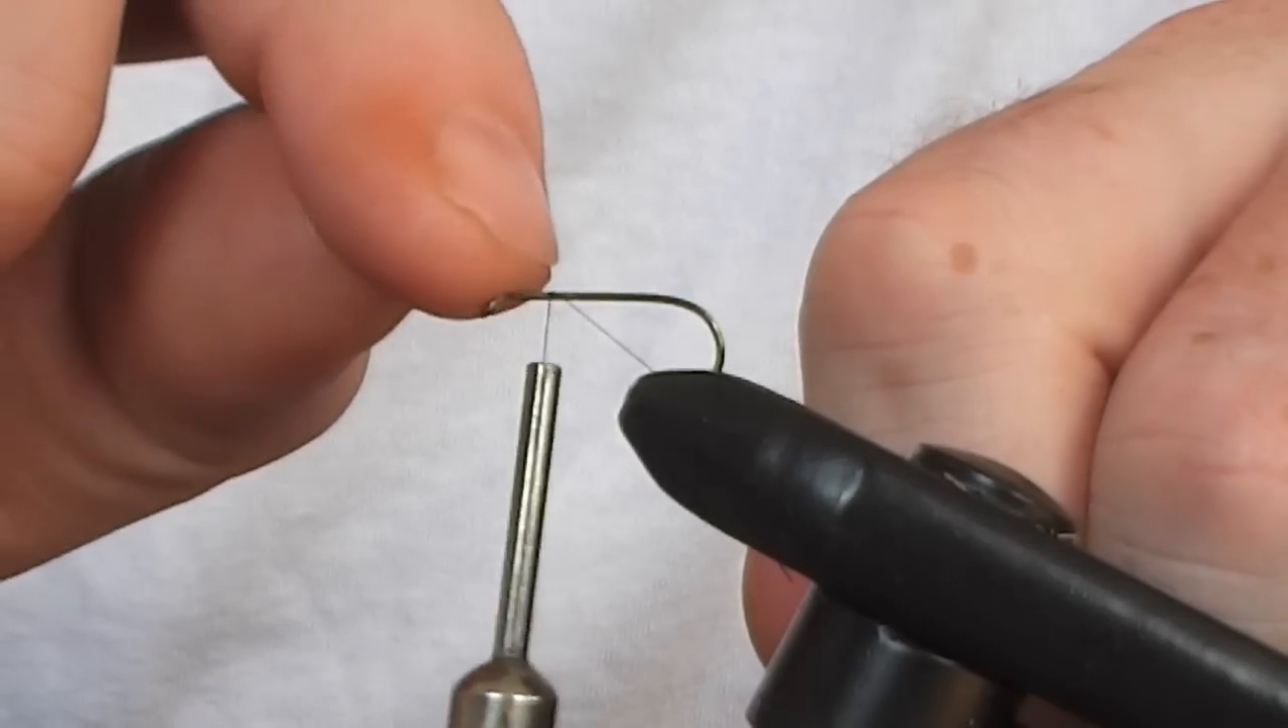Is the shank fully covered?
No.